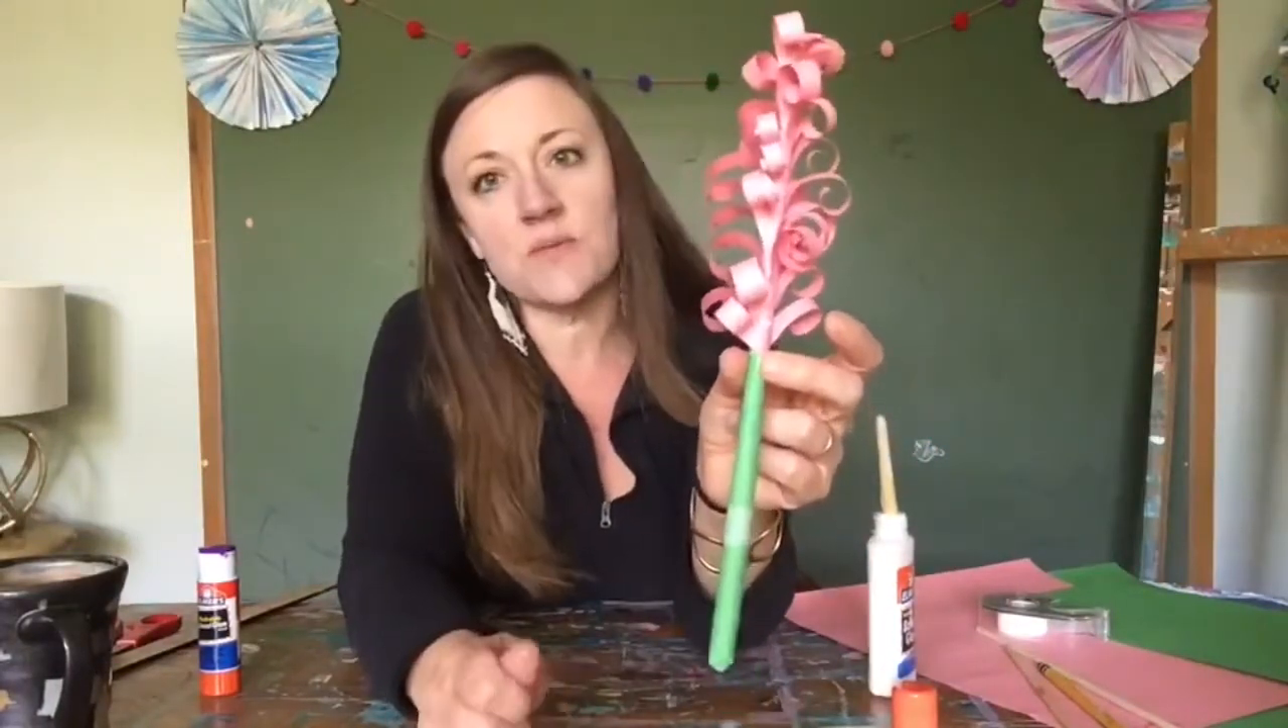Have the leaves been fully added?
No.